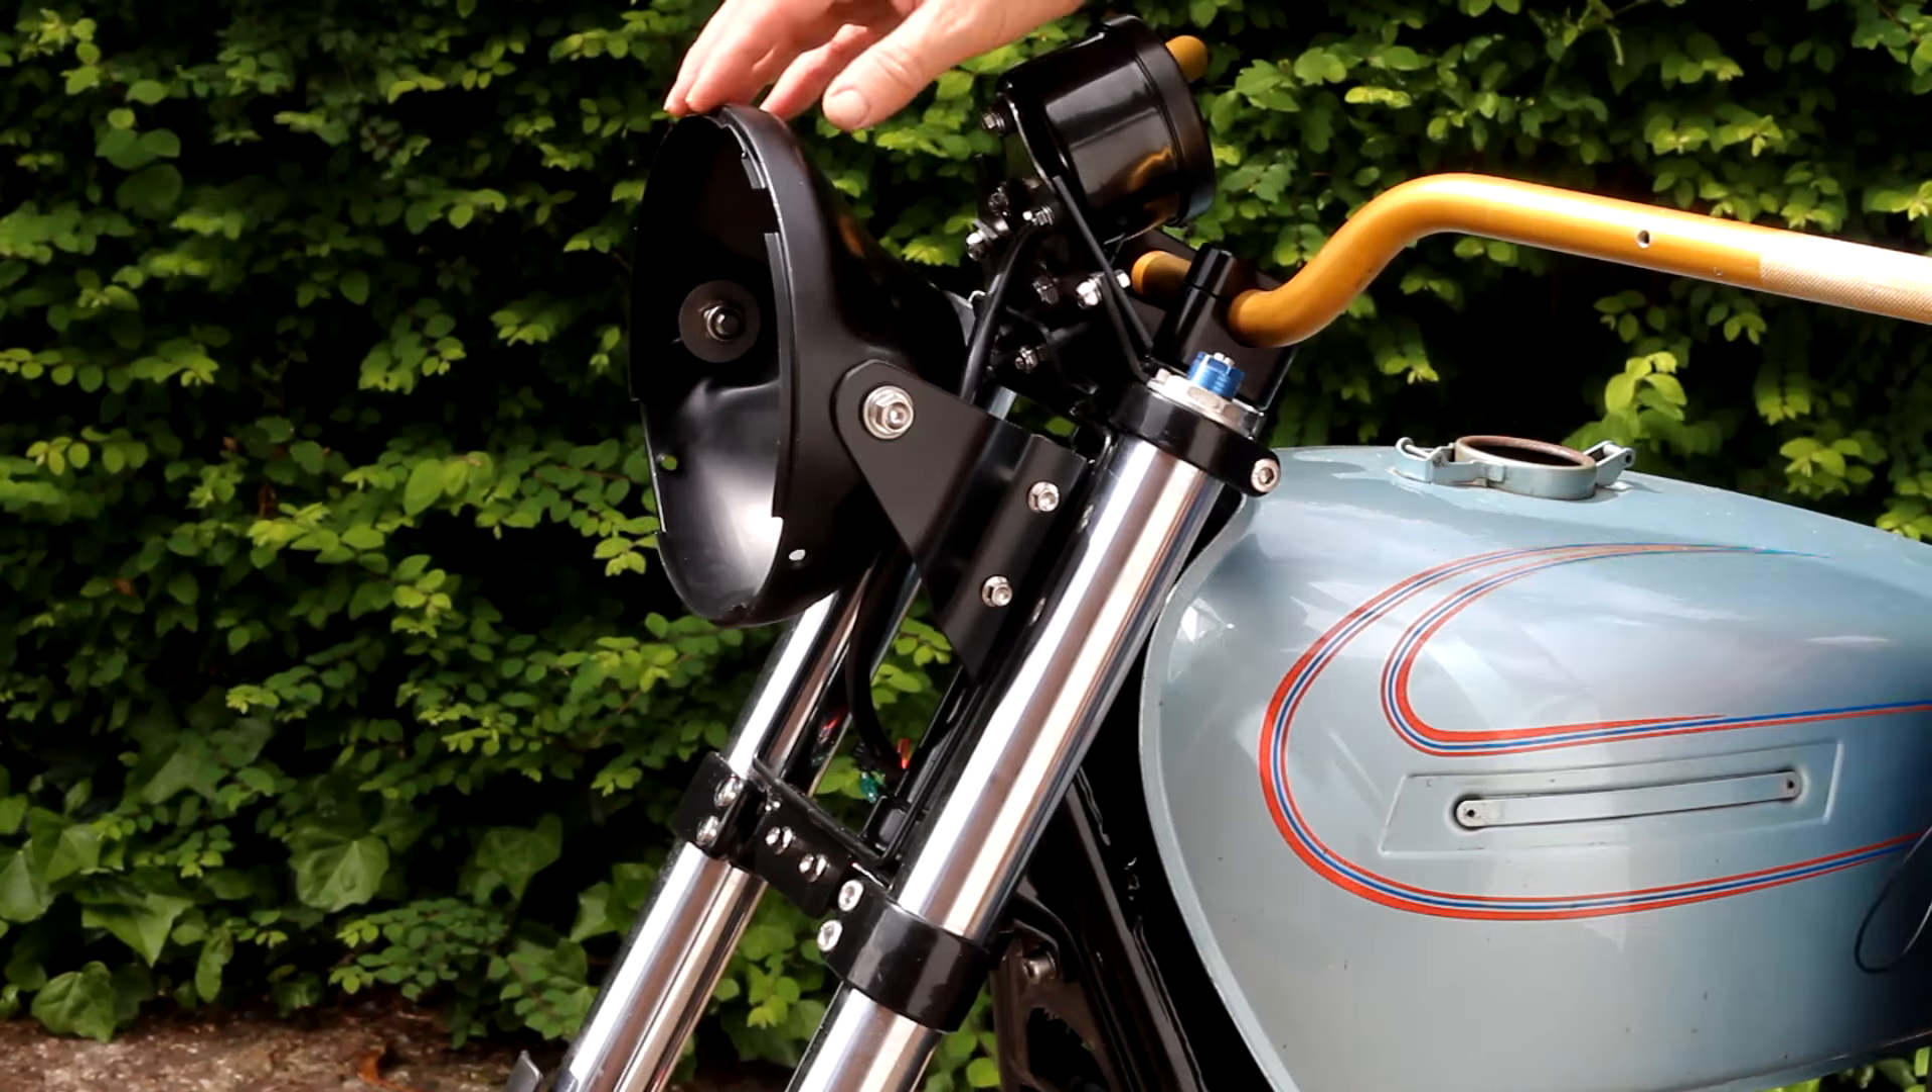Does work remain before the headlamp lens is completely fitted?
Yes.